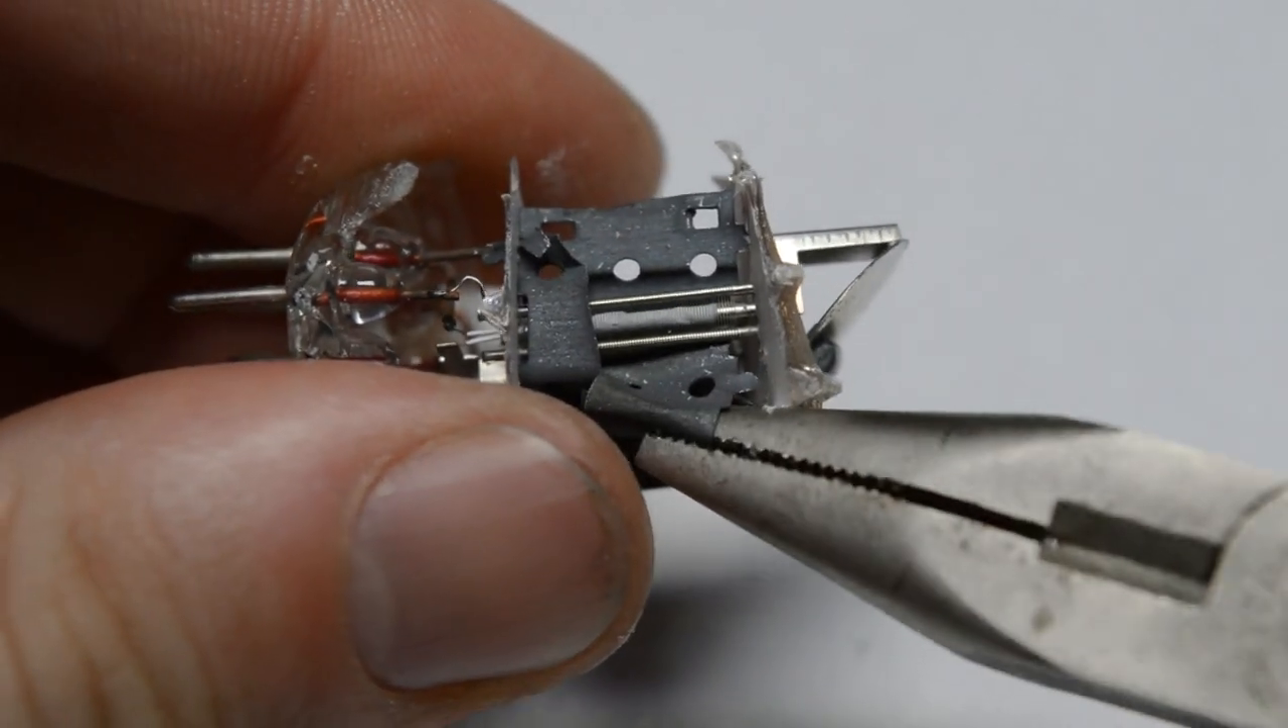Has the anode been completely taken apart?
No.